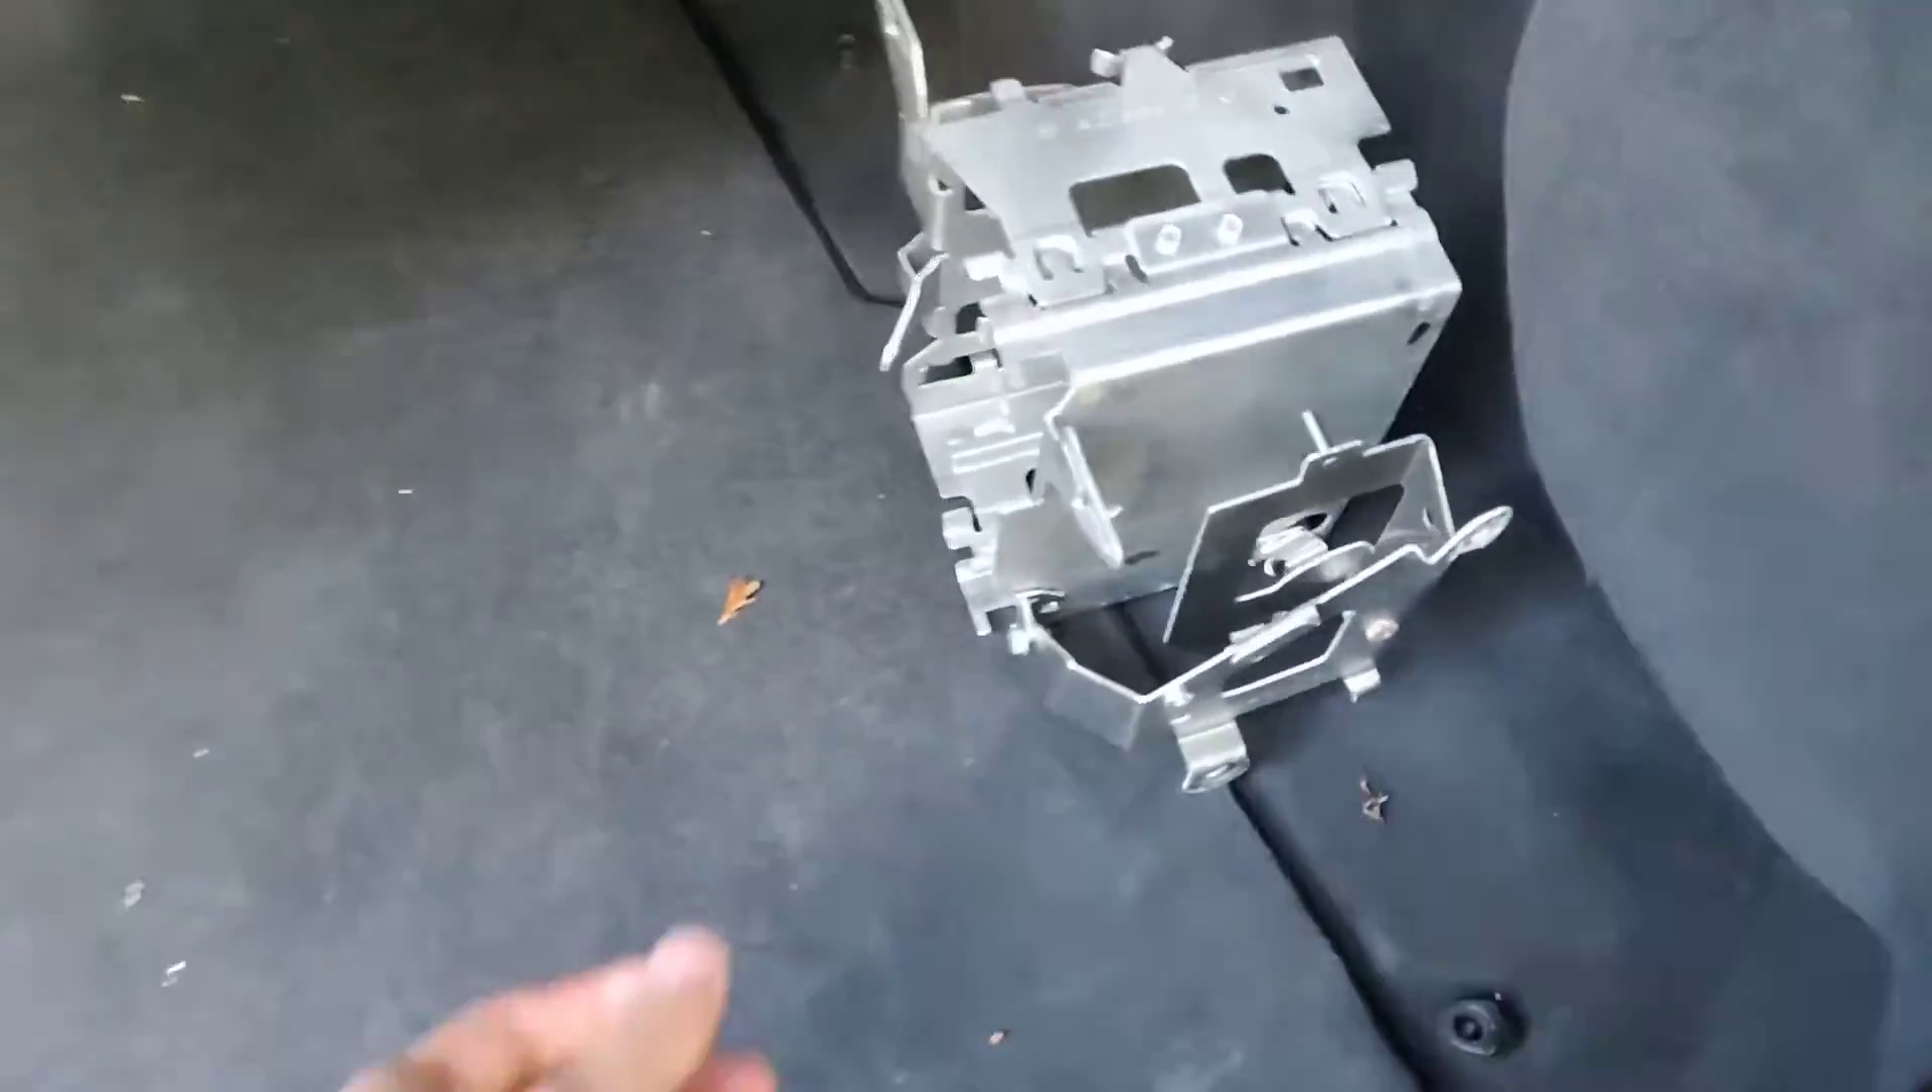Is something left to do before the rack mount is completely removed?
No.